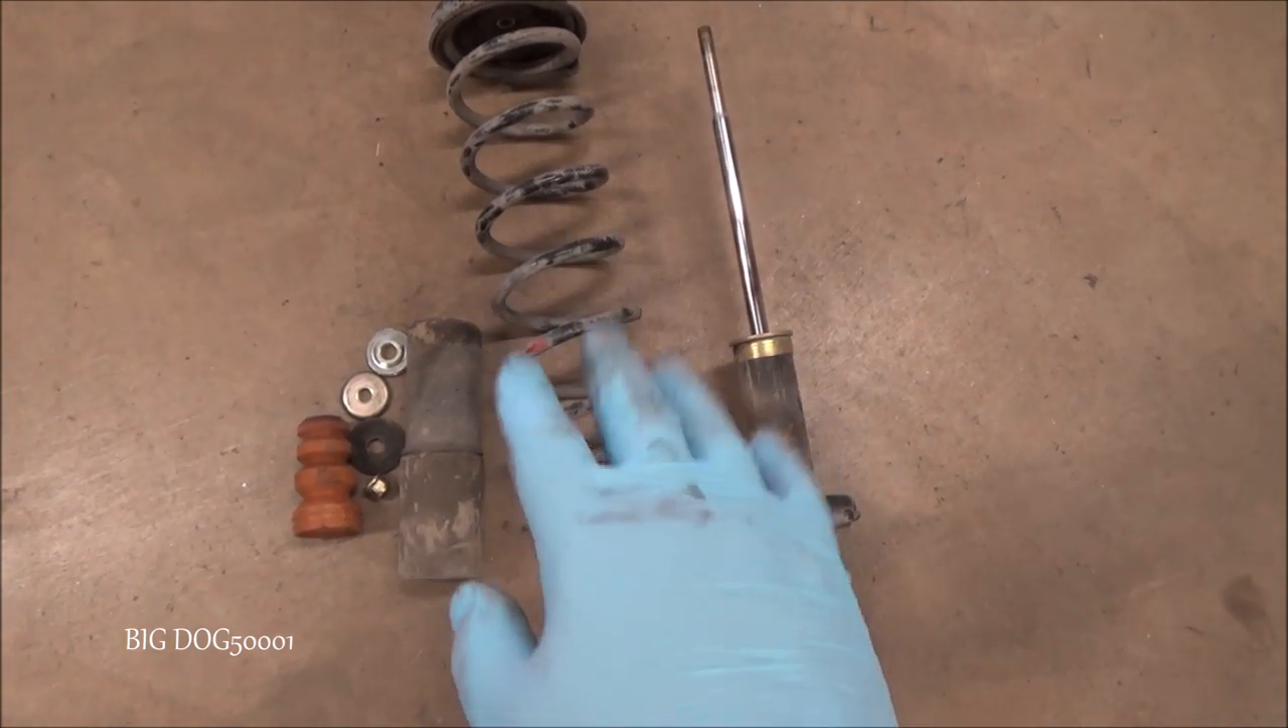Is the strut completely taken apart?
Yes.